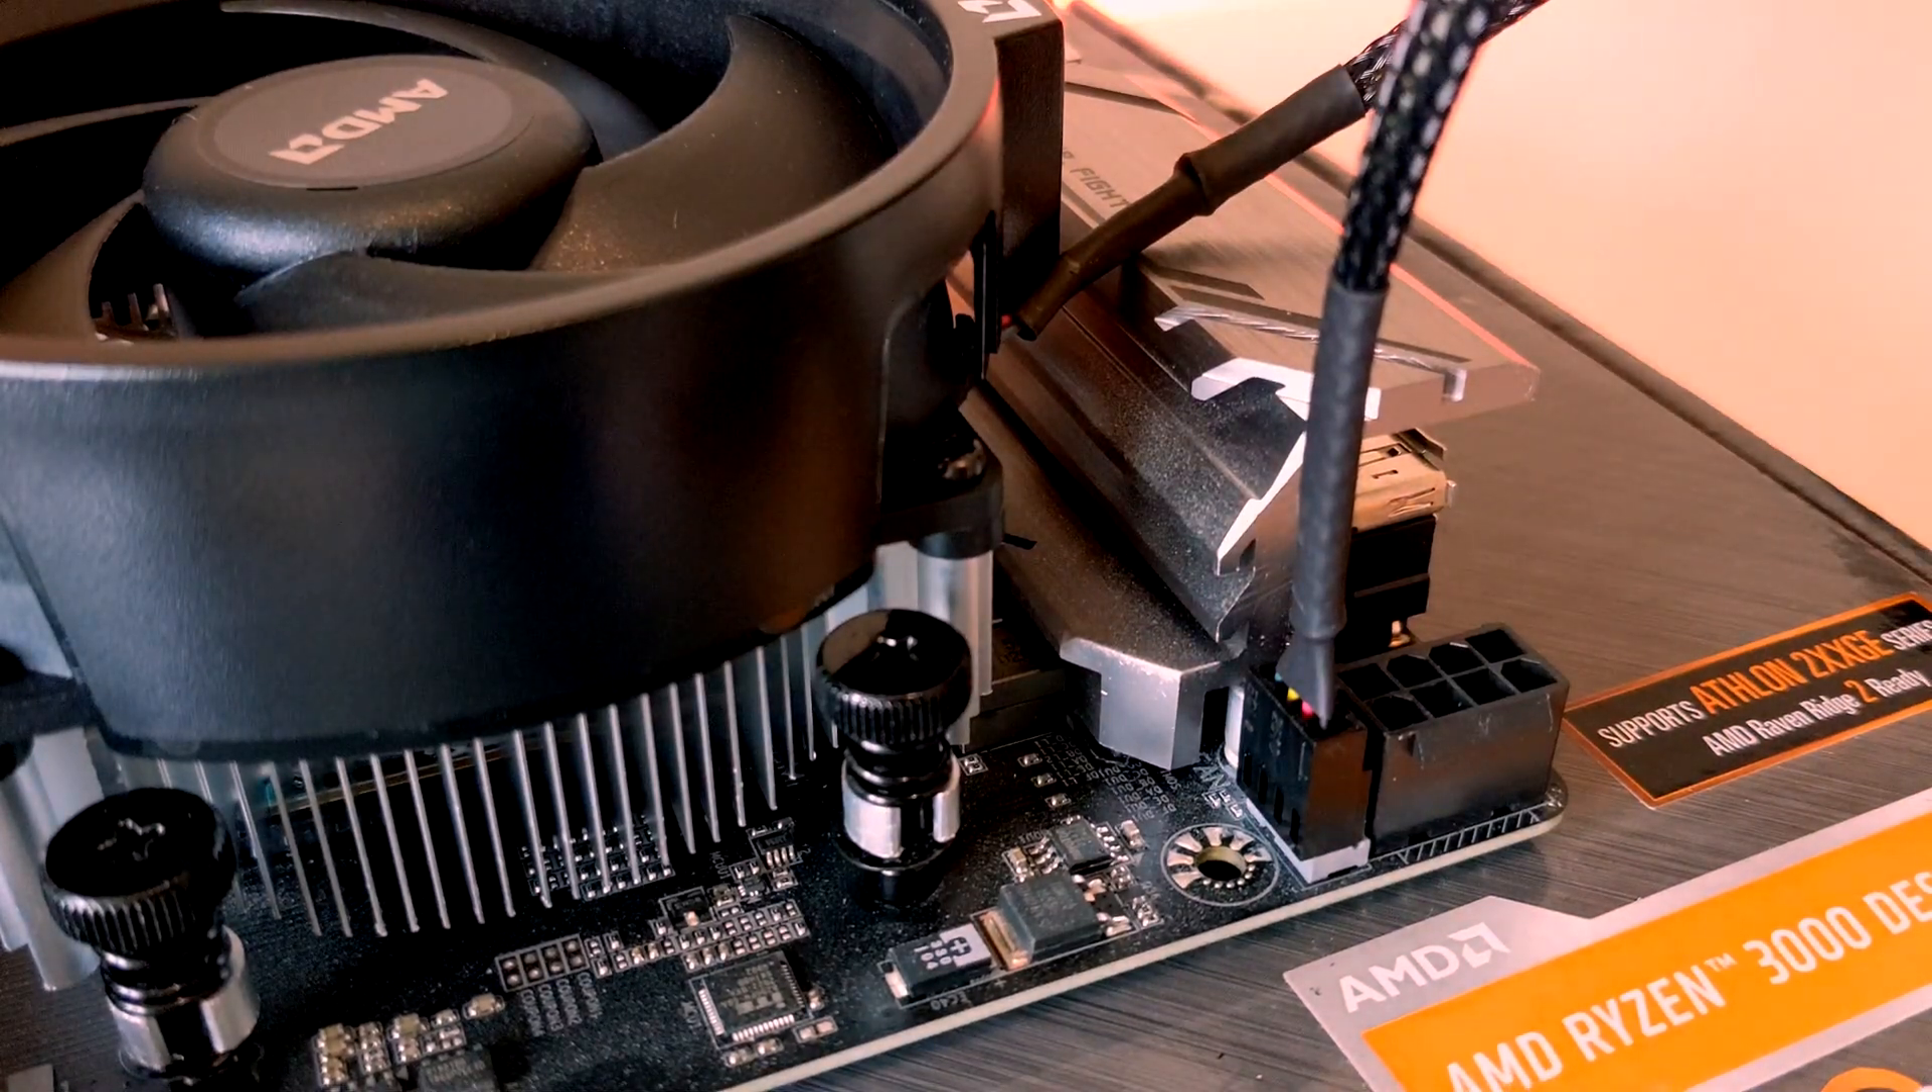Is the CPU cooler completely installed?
Yes.